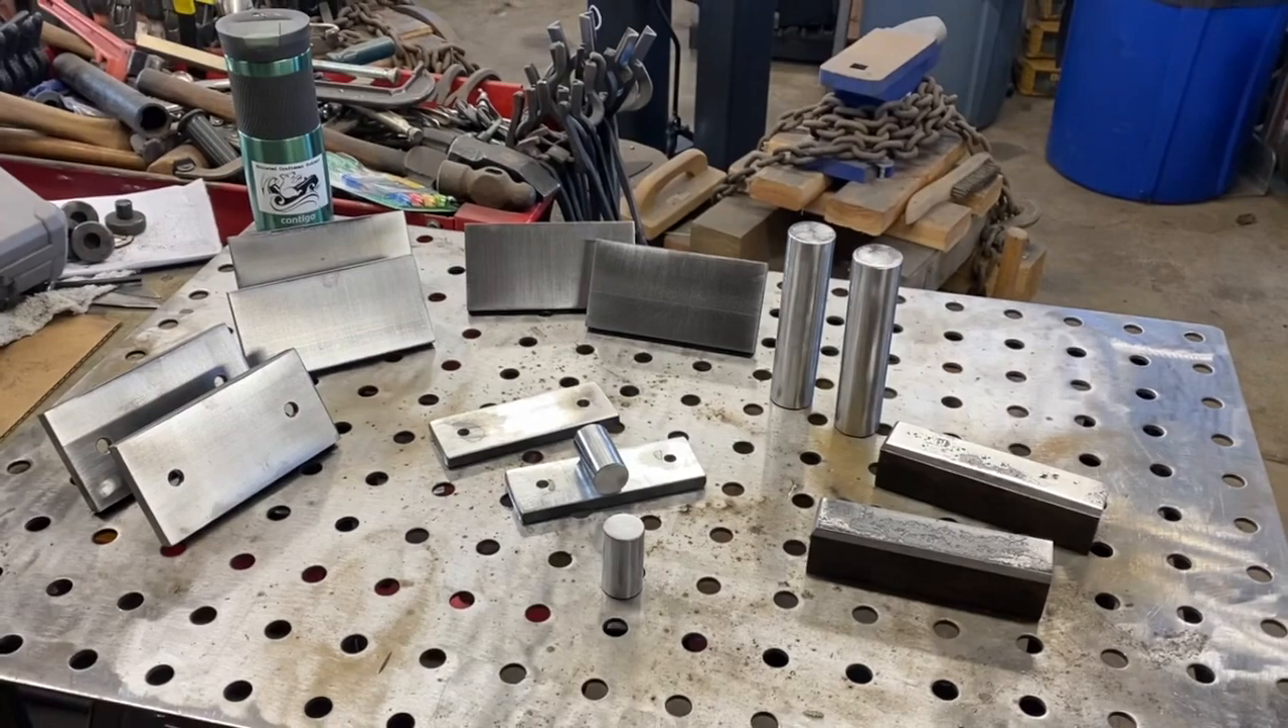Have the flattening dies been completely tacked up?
No.